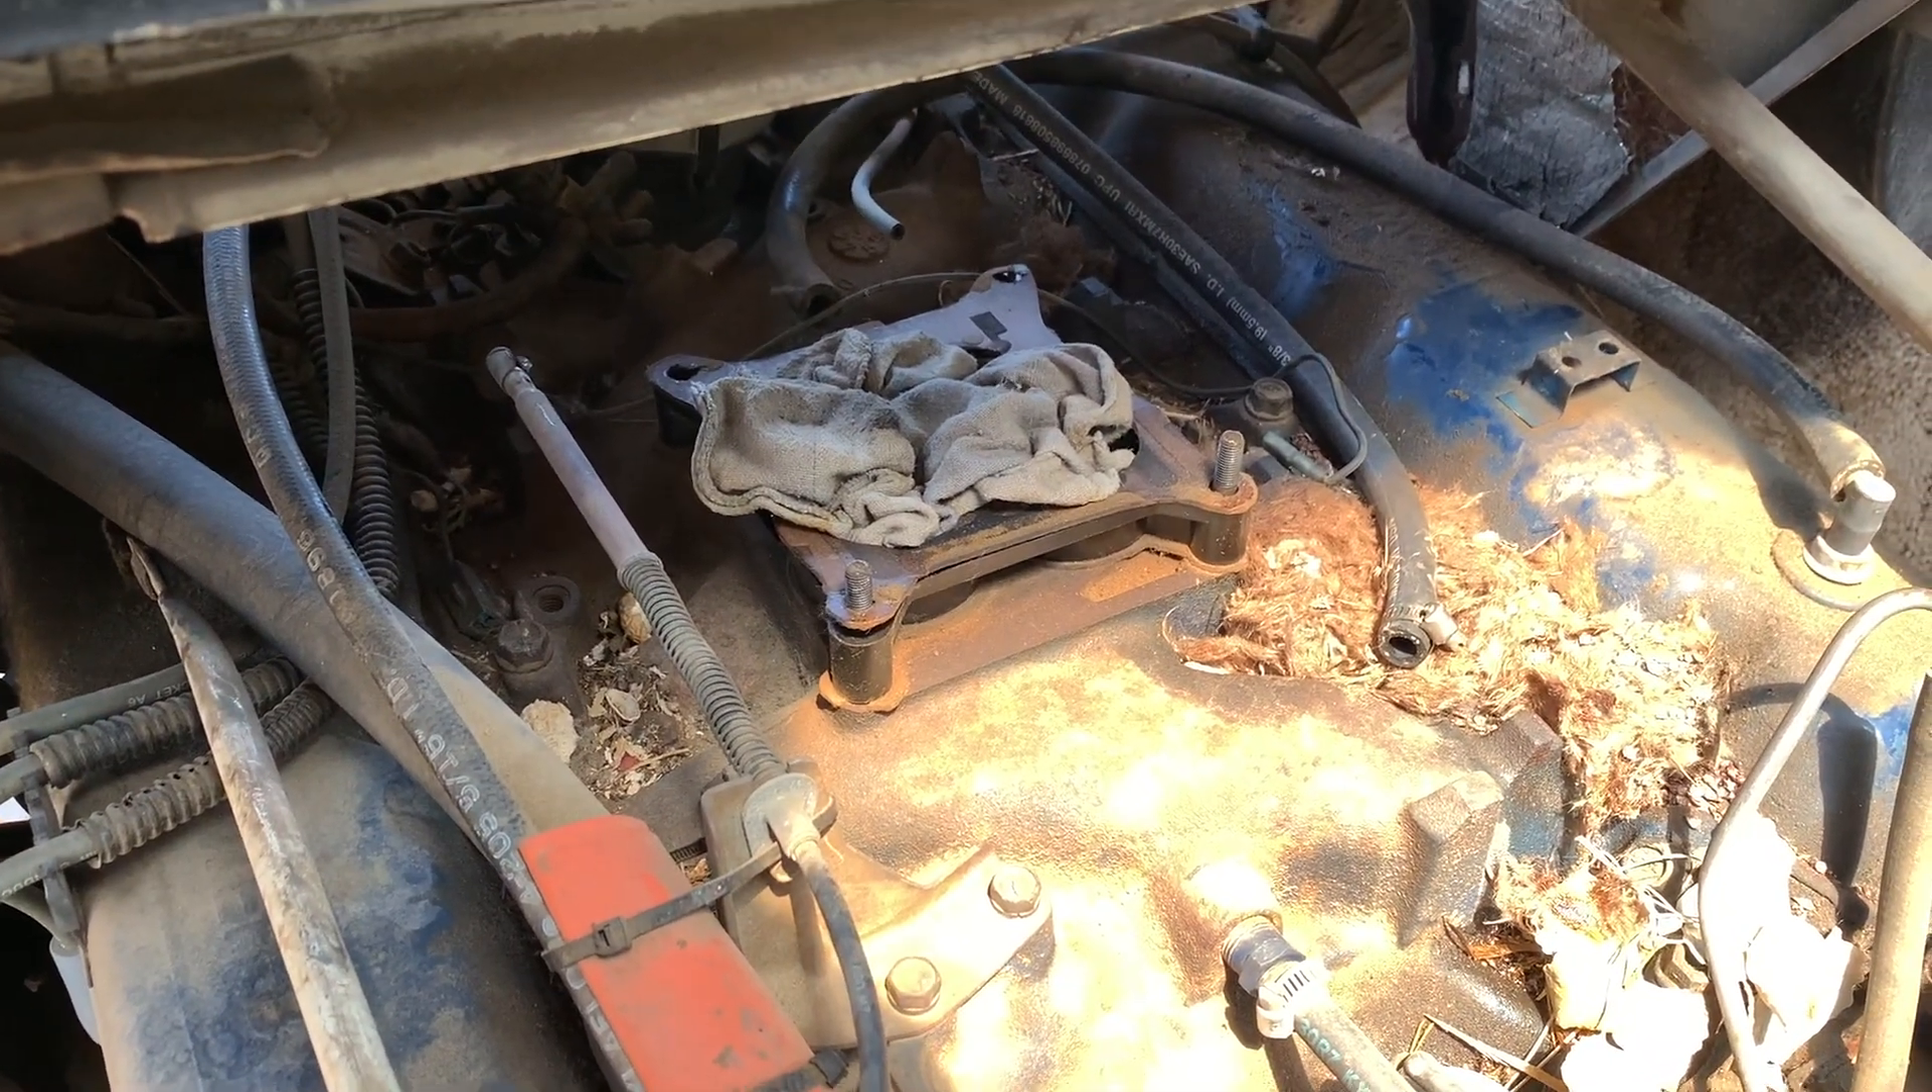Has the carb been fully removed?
Yes.